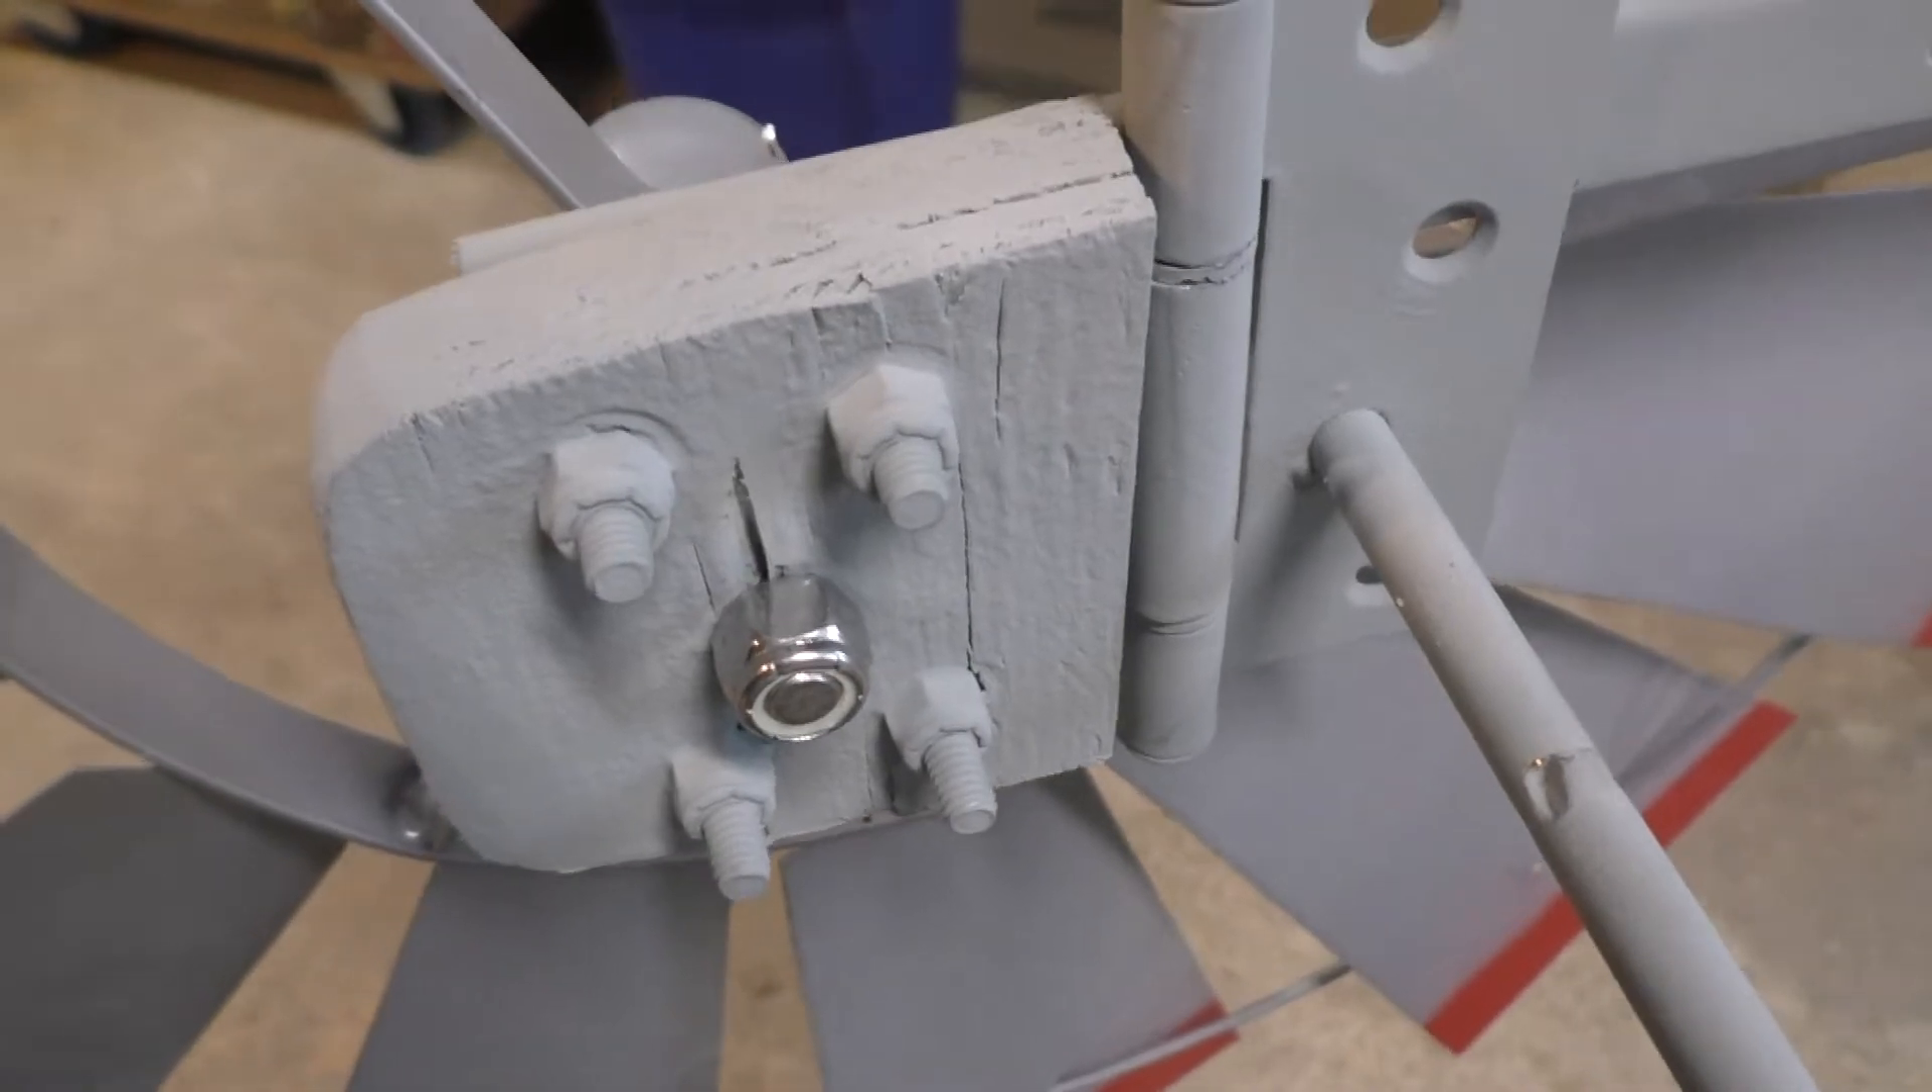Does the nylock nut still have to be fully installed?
No.